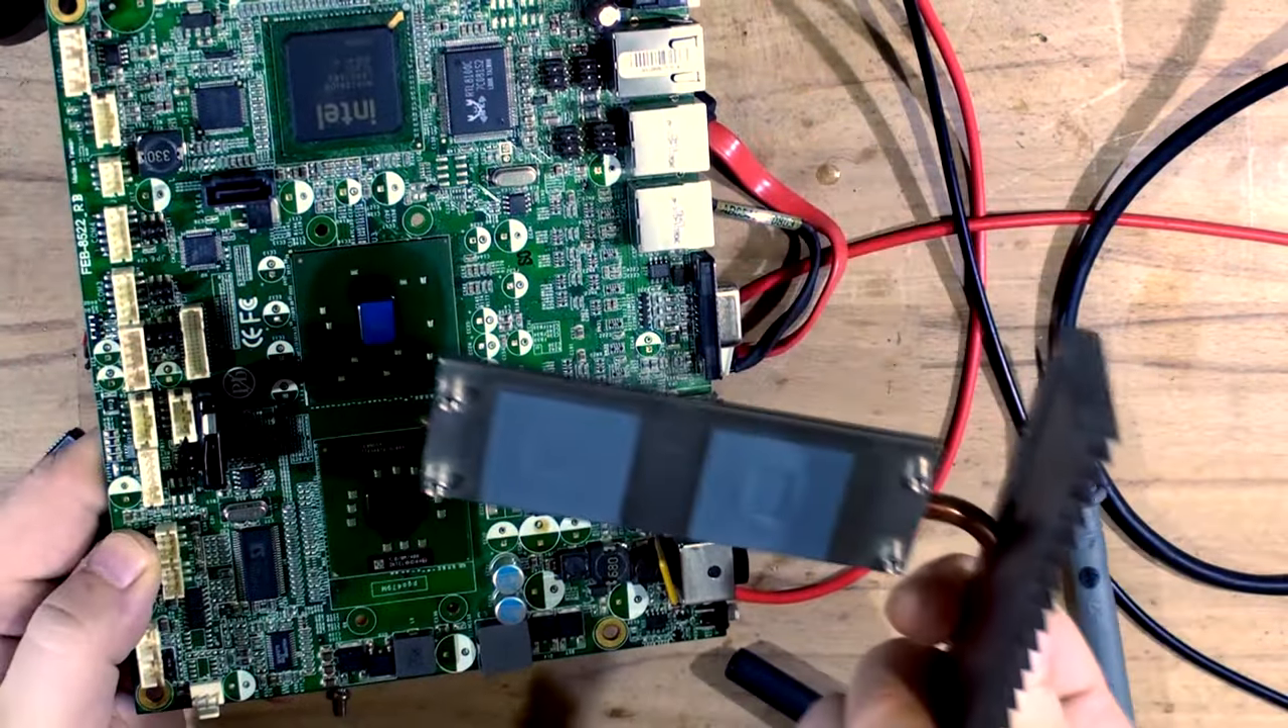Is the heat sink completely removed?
Yes.